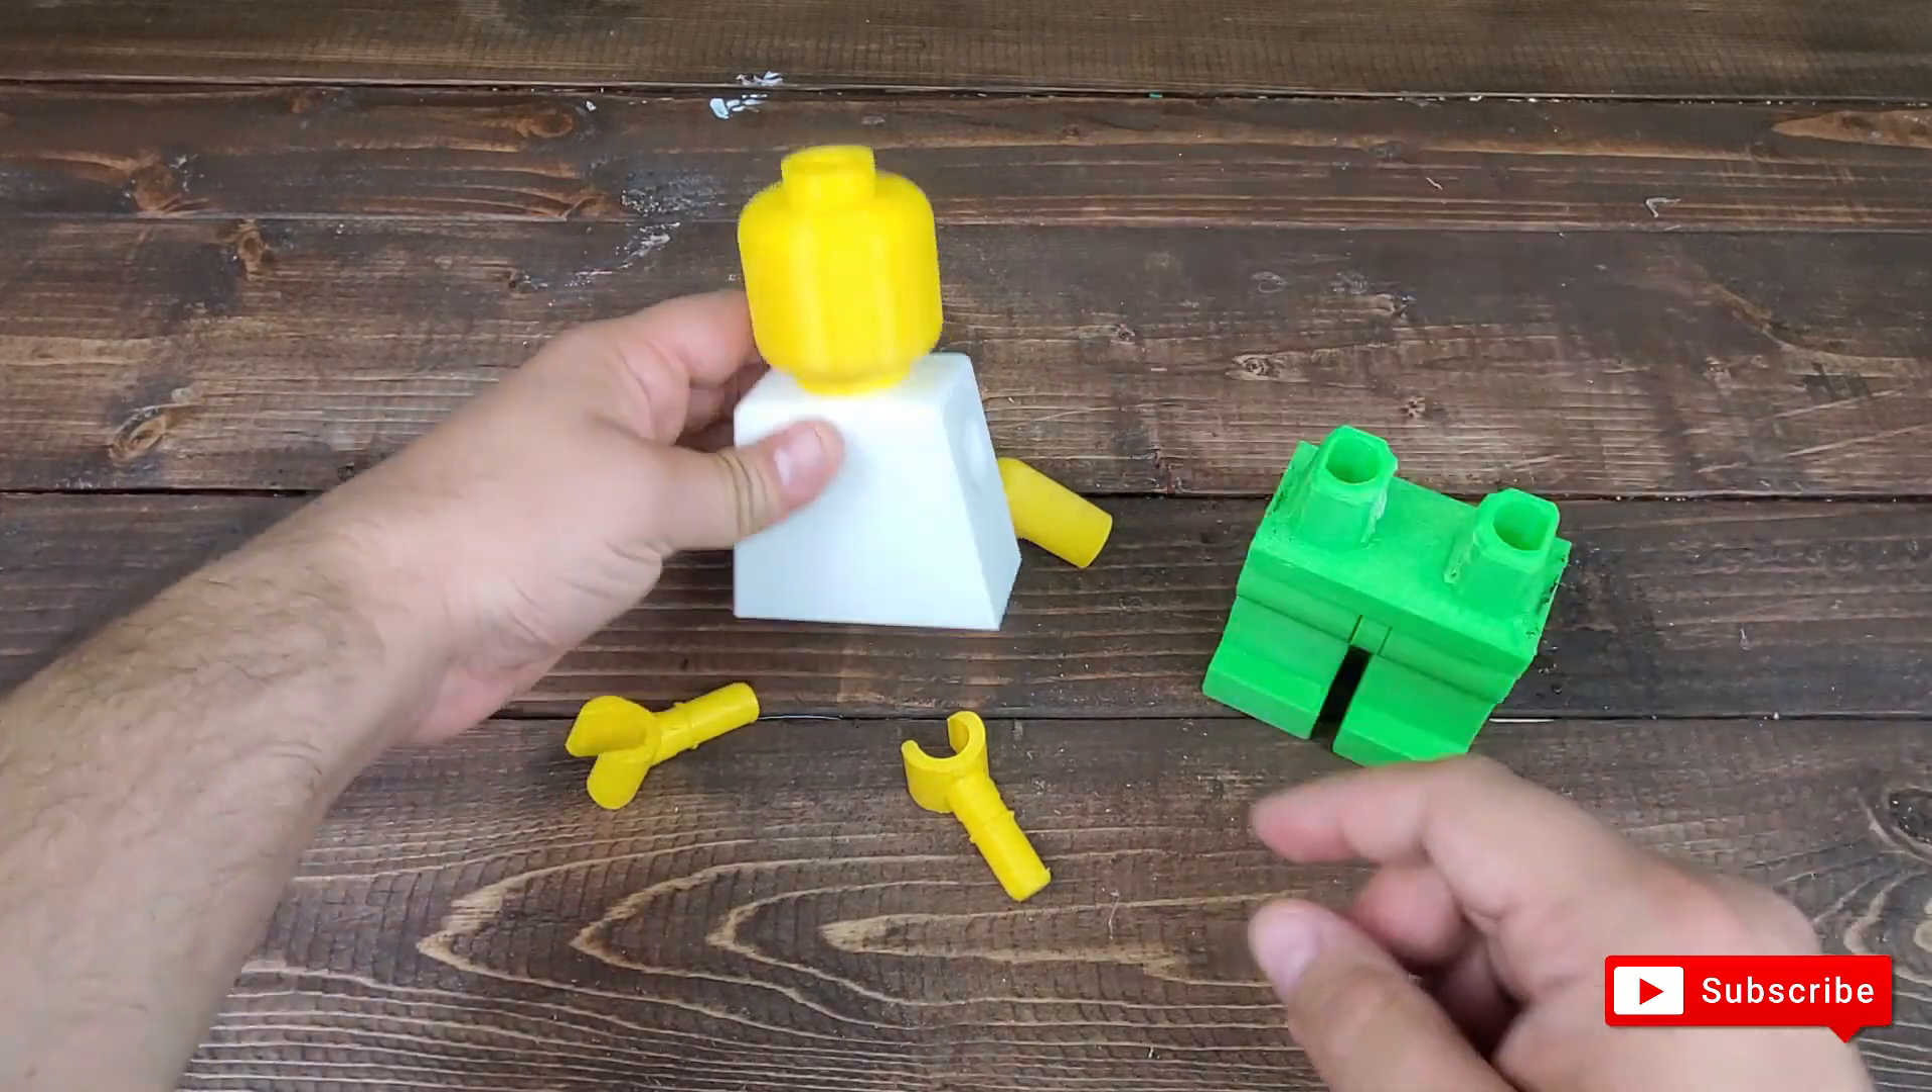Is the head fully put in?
Yes.